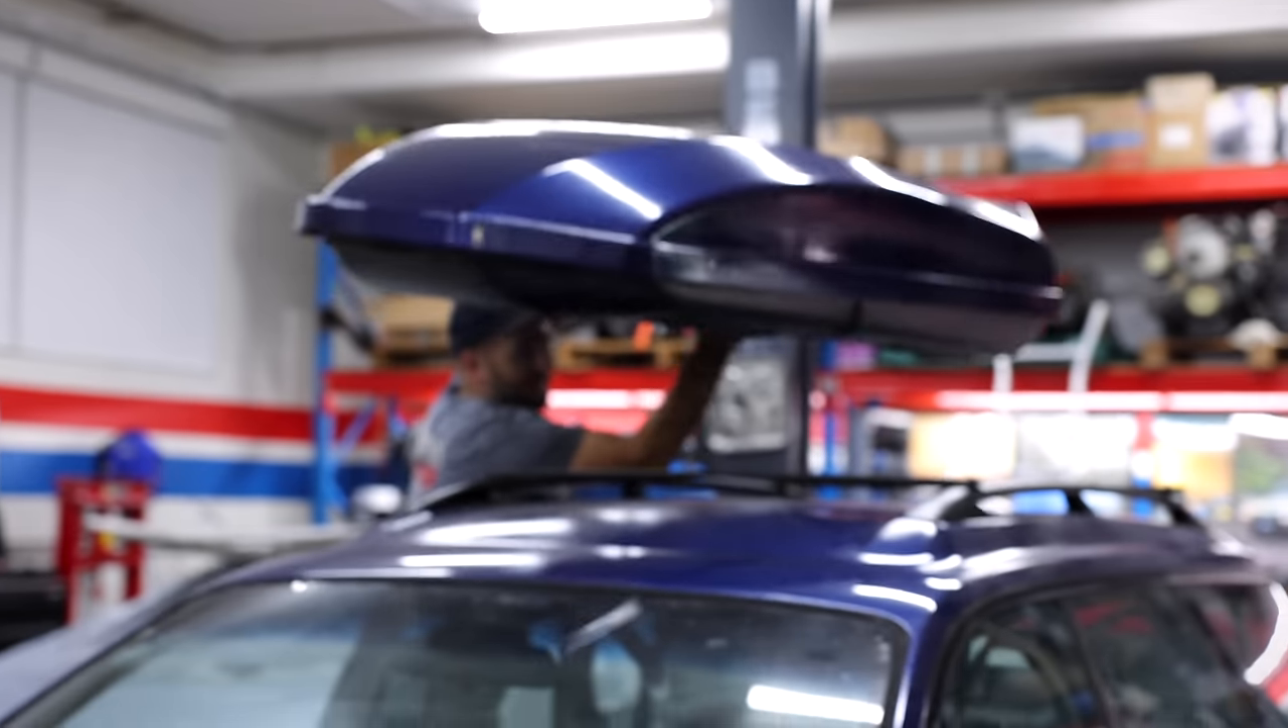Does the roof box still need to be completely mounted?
Yes.